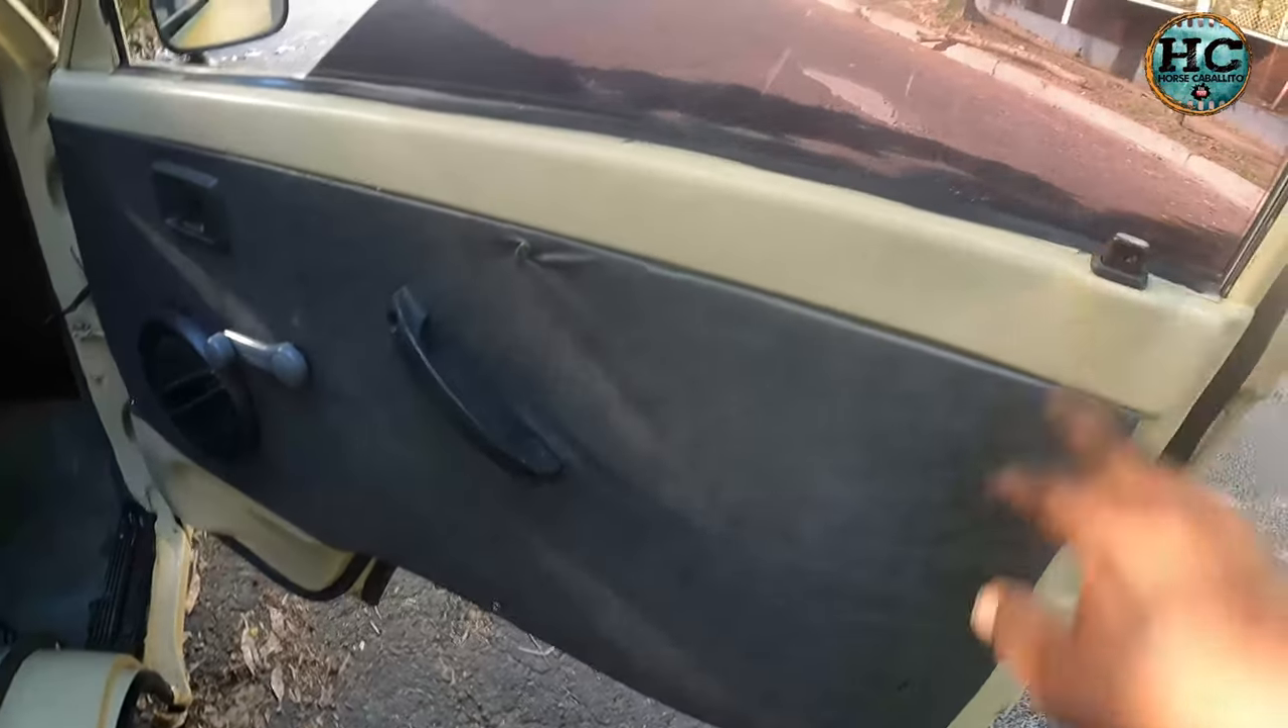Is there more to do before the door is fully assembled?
No.